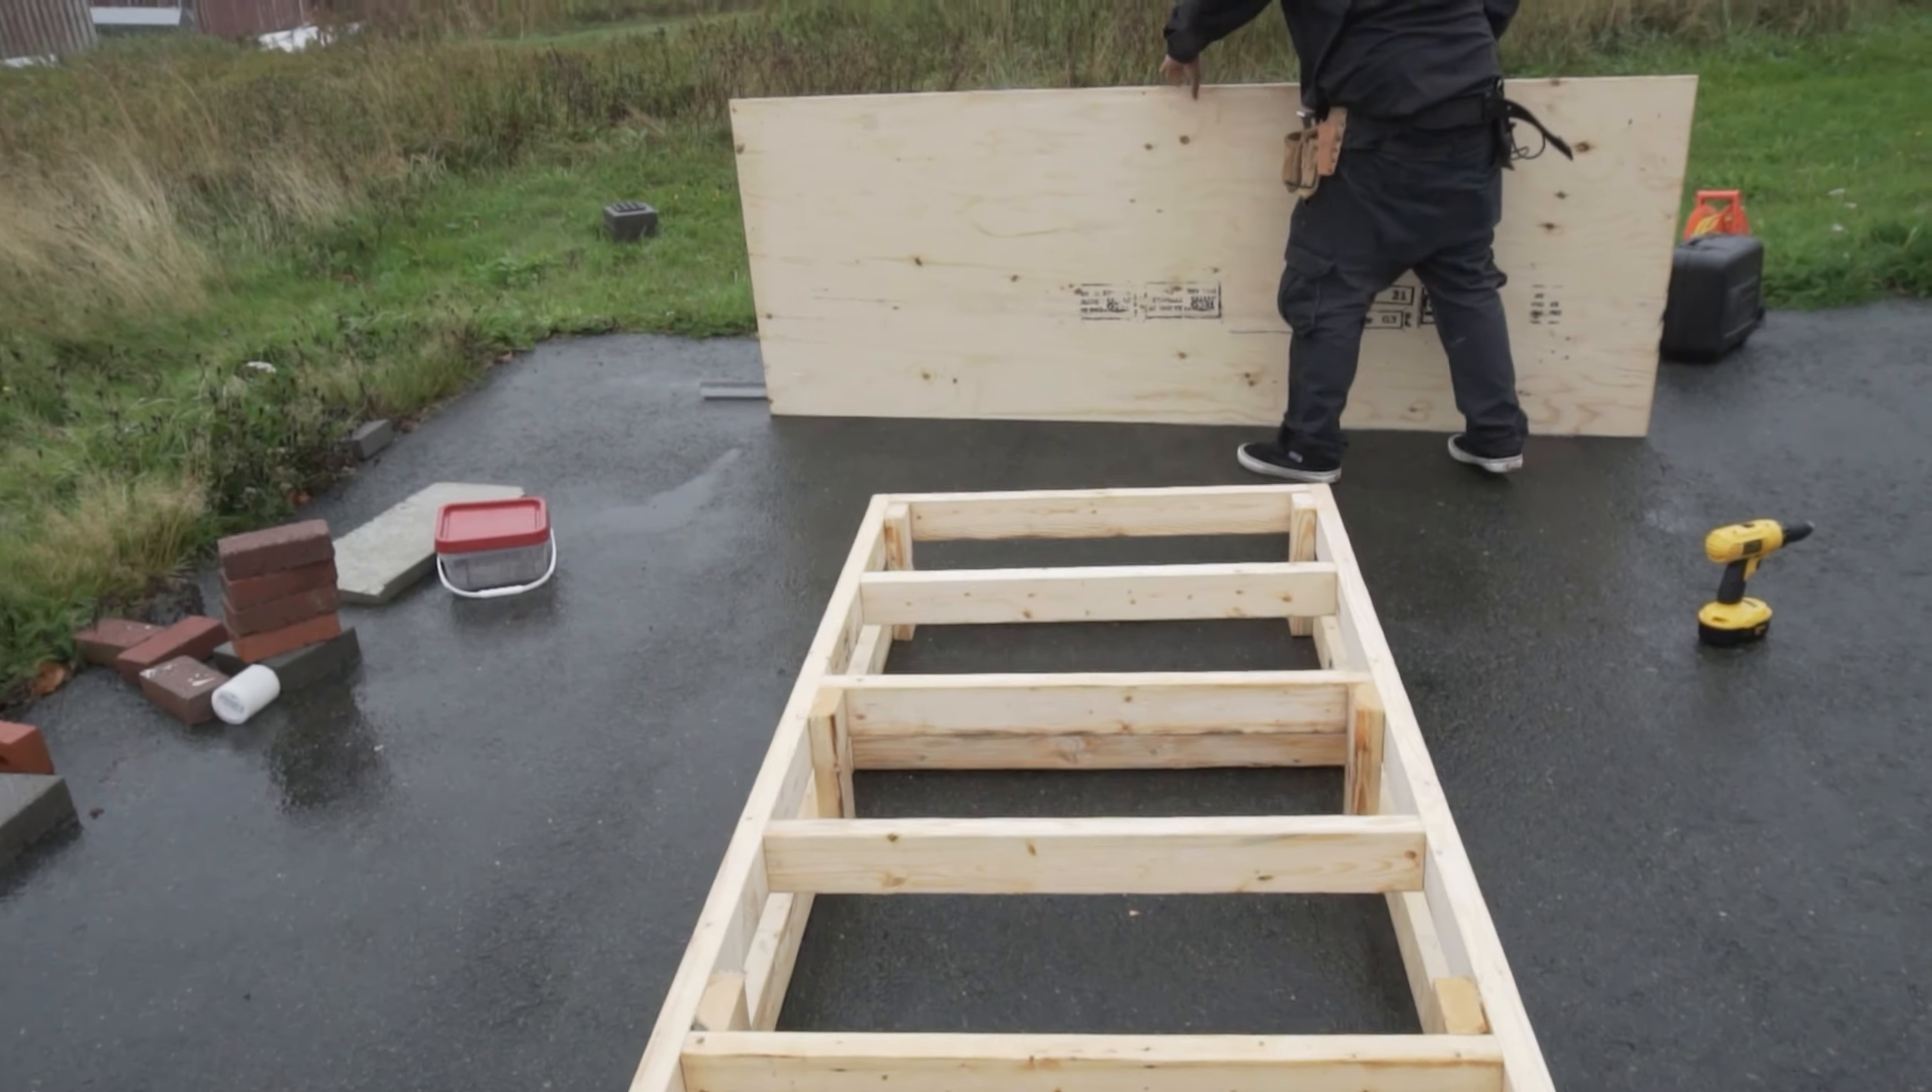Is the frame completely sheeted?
No.